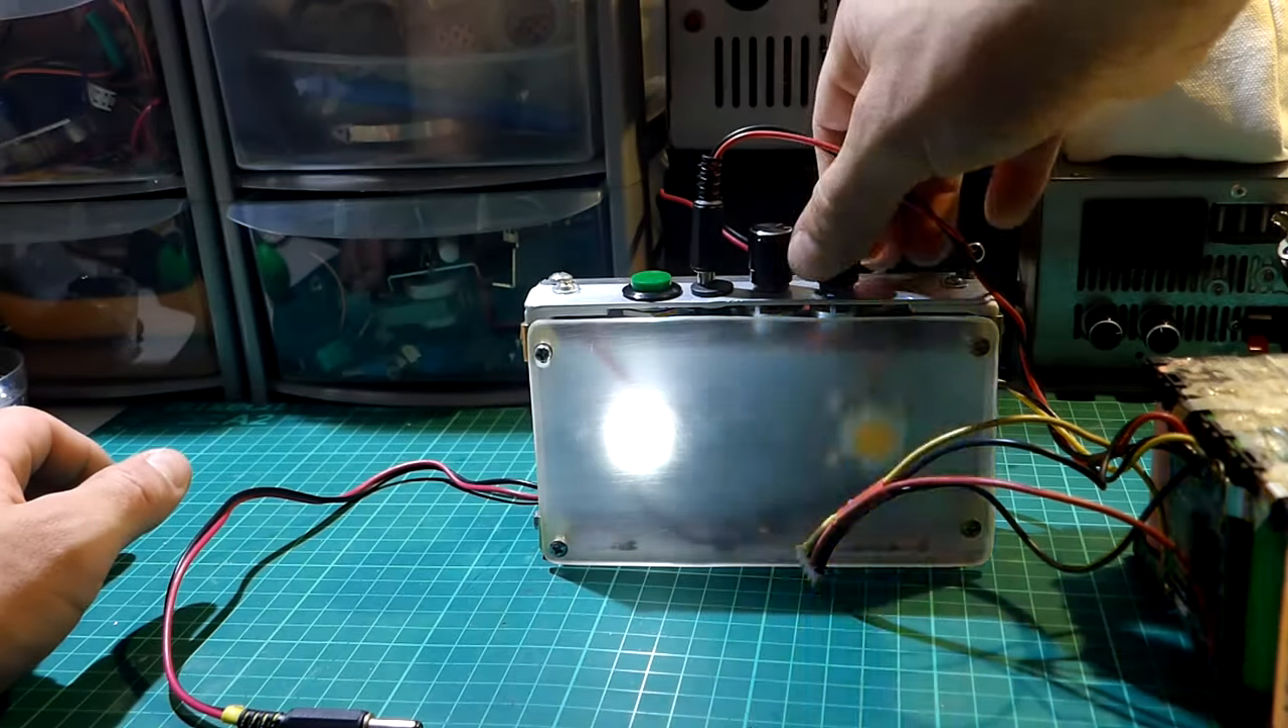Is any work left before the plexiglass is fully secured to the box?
No.